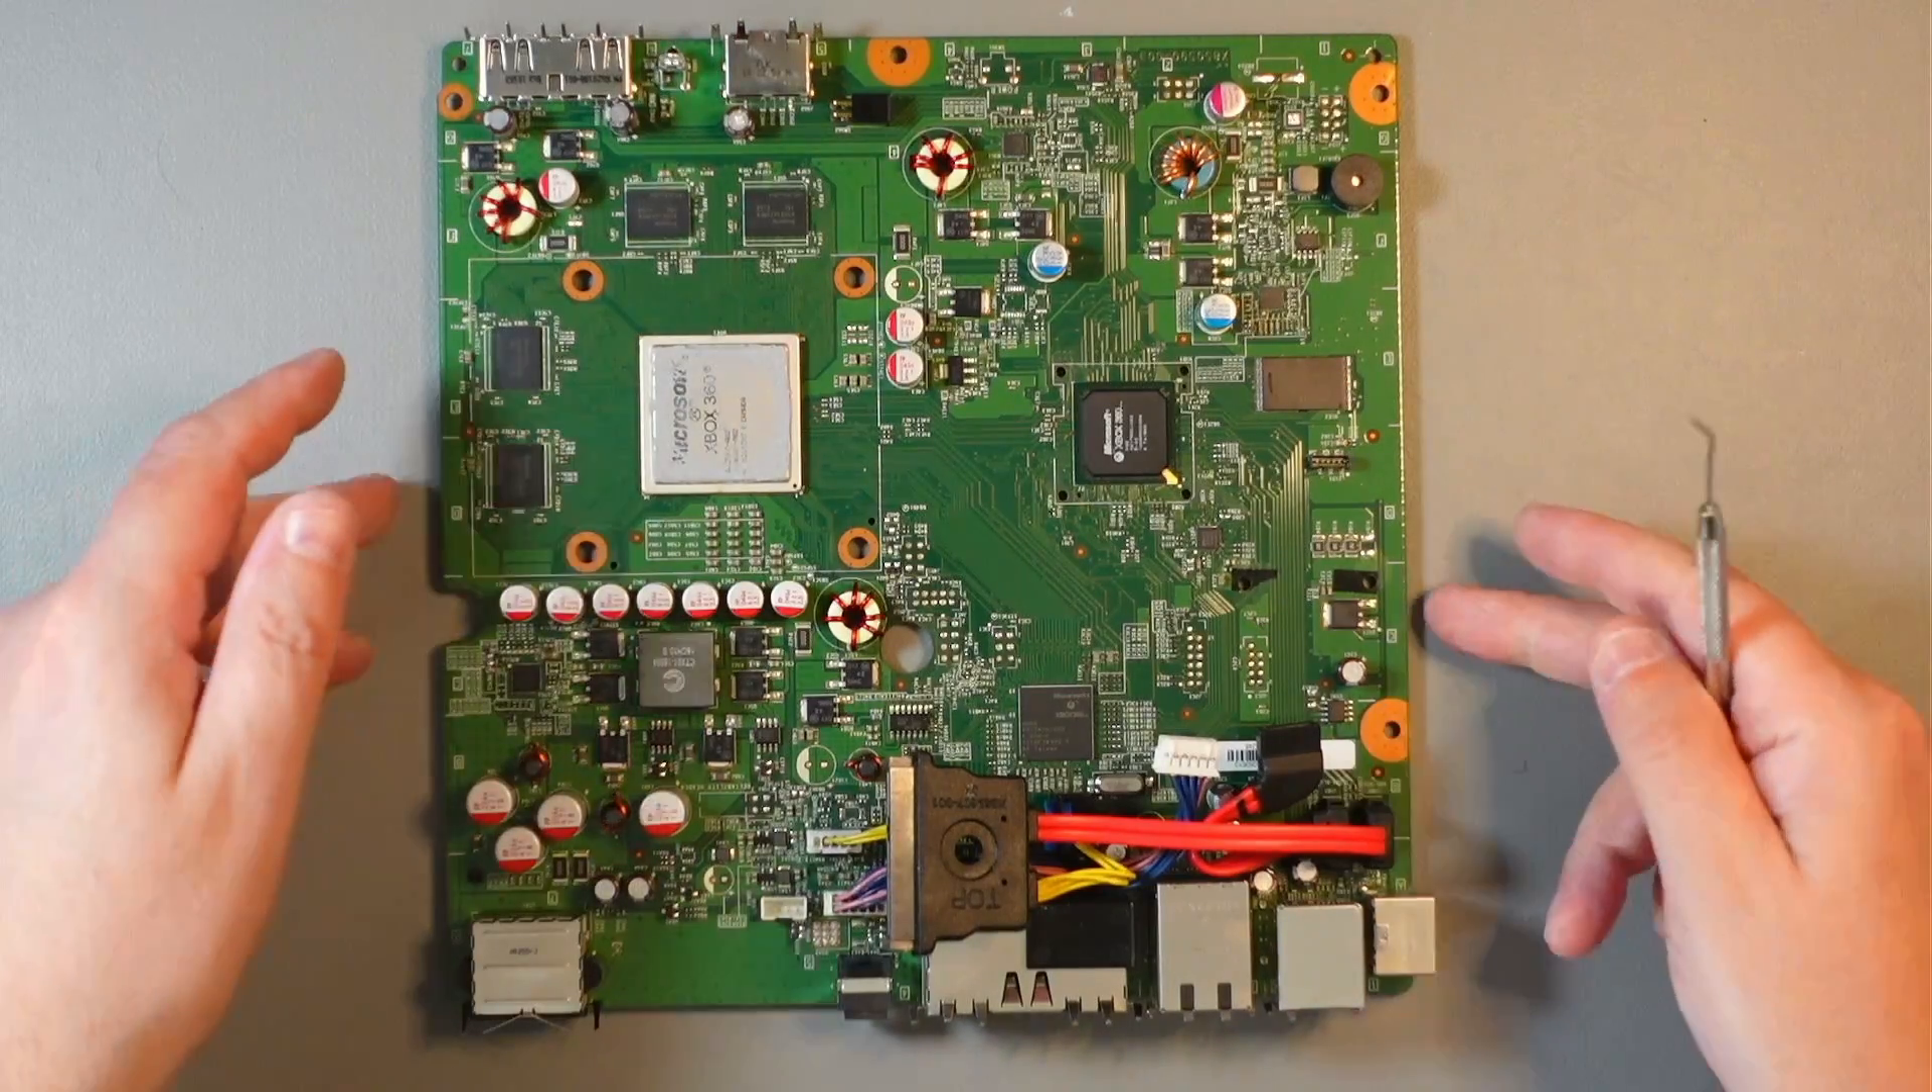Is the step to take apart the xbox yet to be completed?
No.